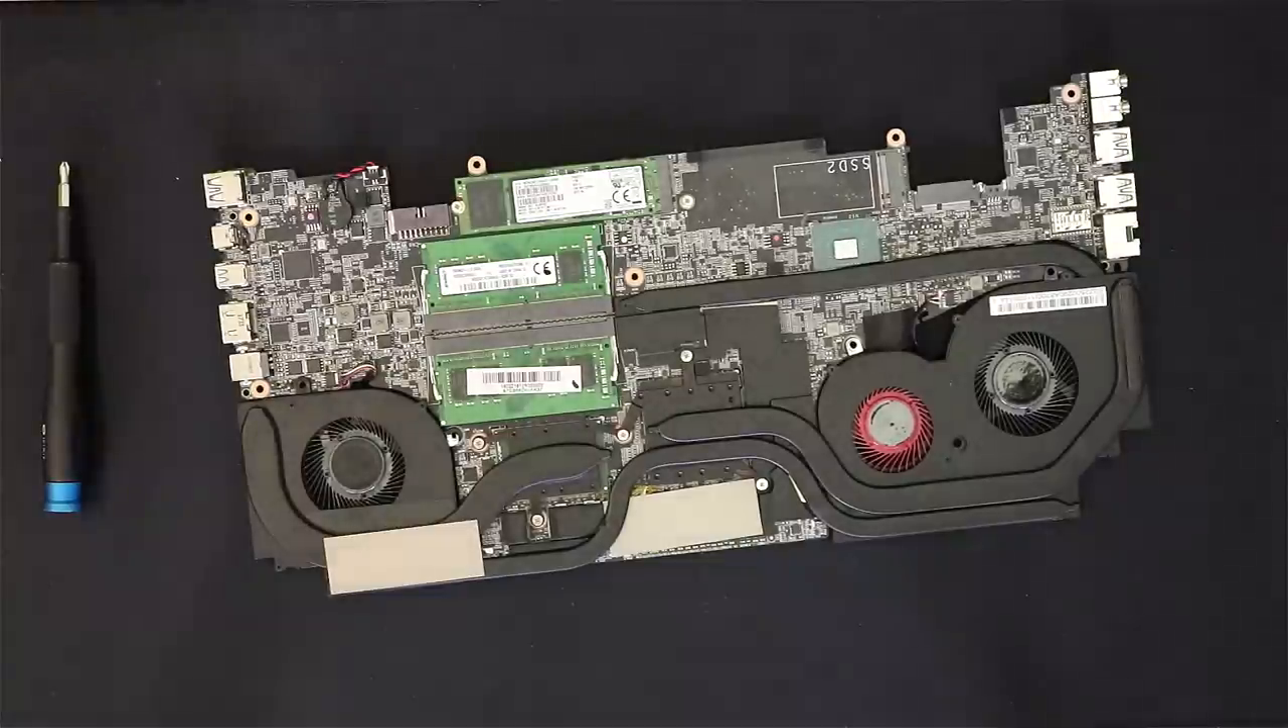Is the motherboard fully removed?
Yes.